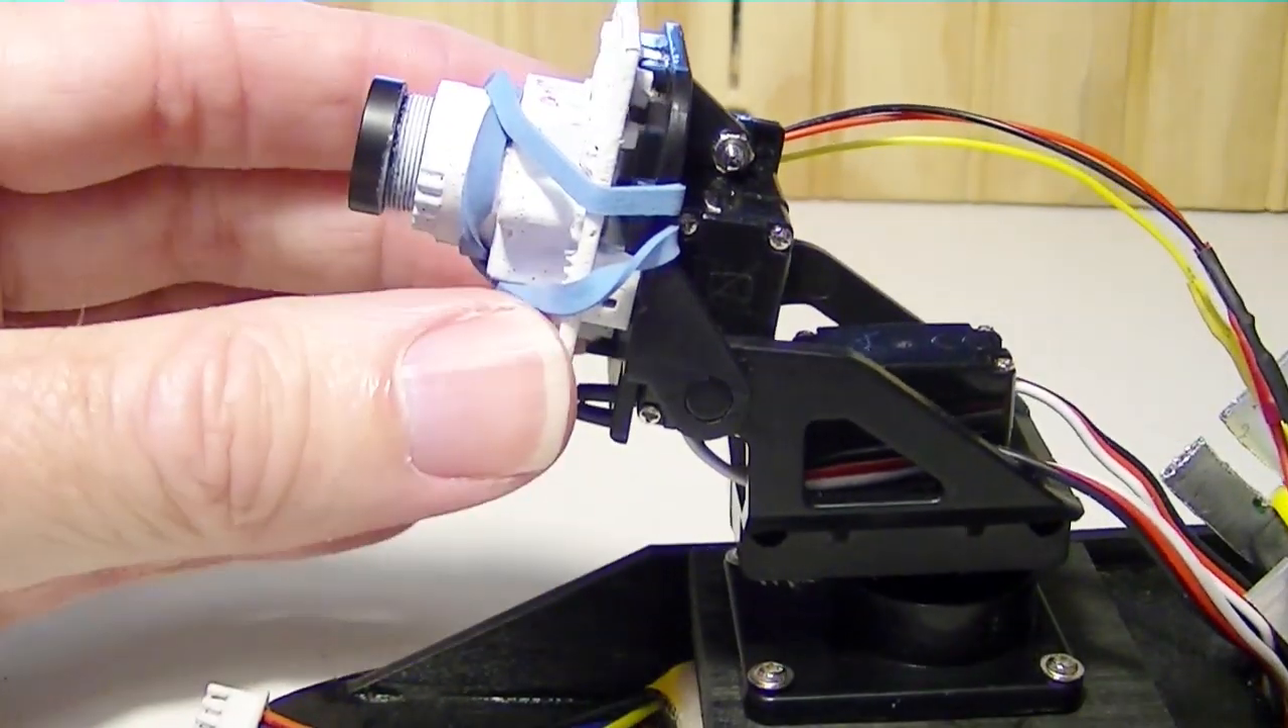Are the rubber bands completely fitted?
Yes.